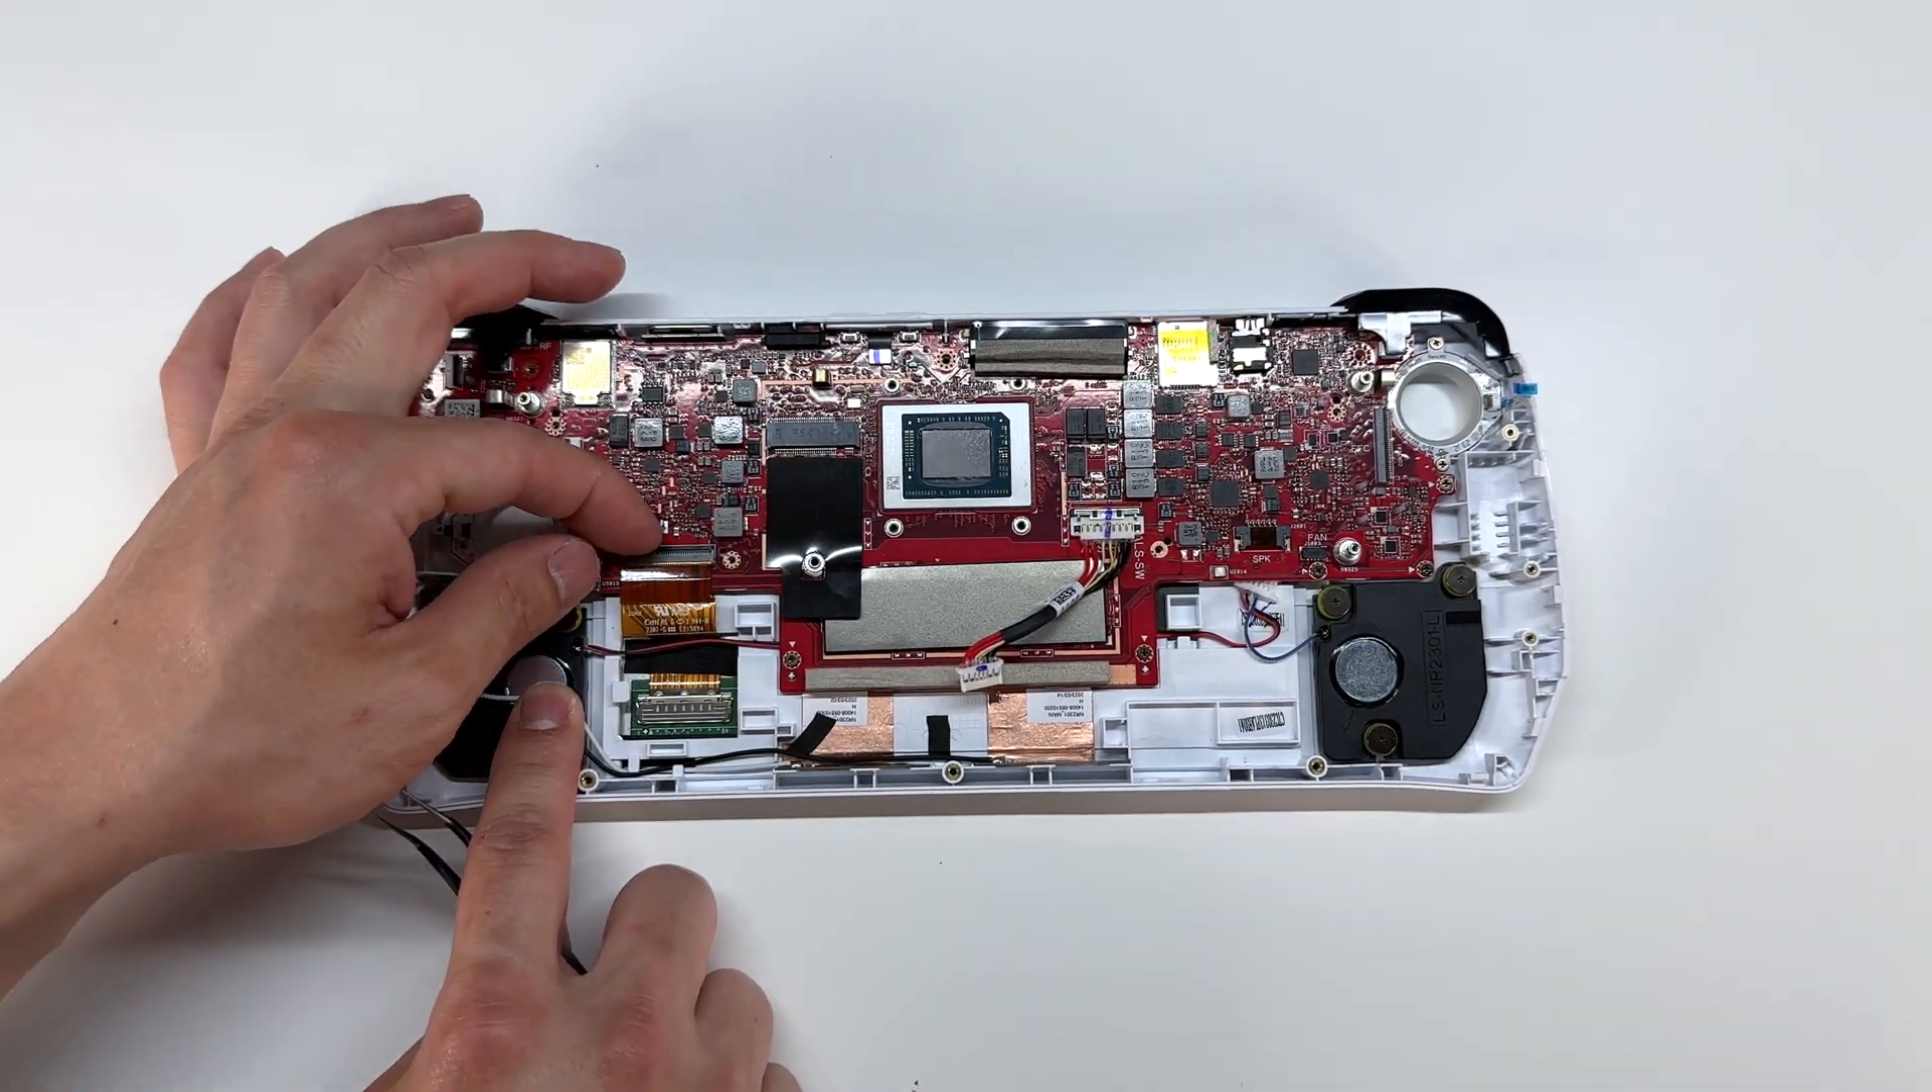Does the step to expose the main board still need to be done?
No.